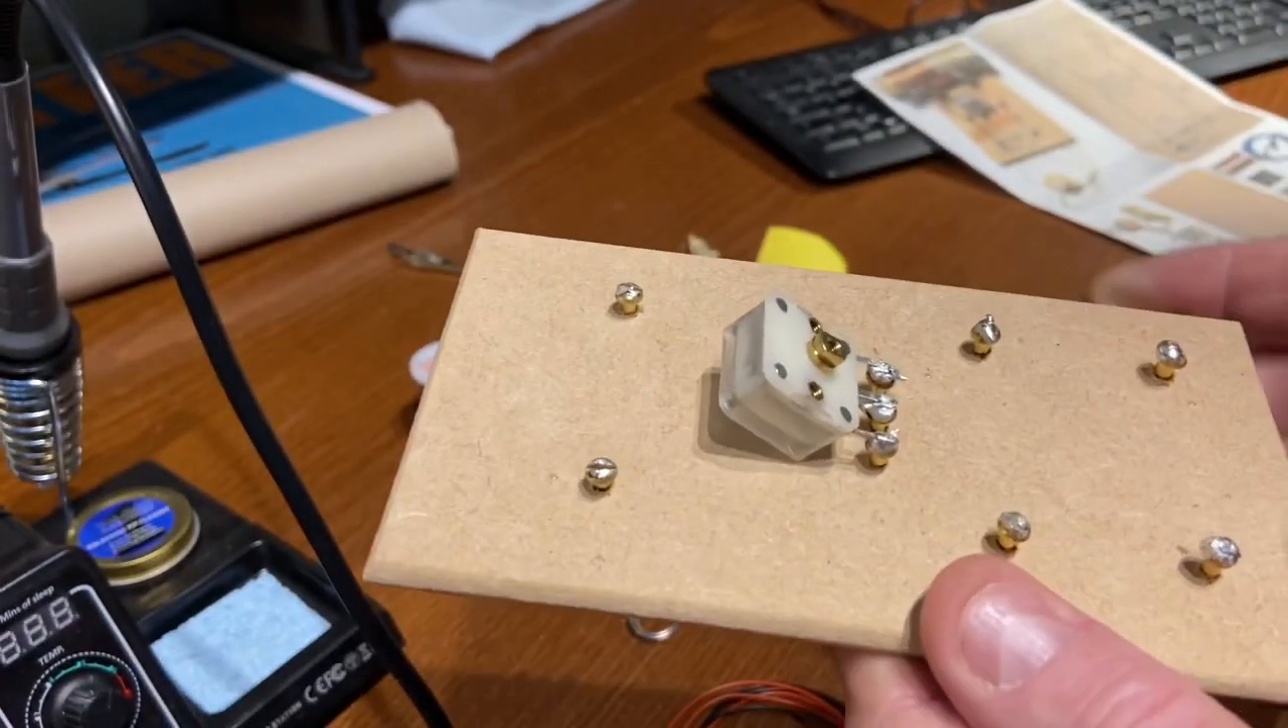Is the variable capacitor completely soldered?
Yes.